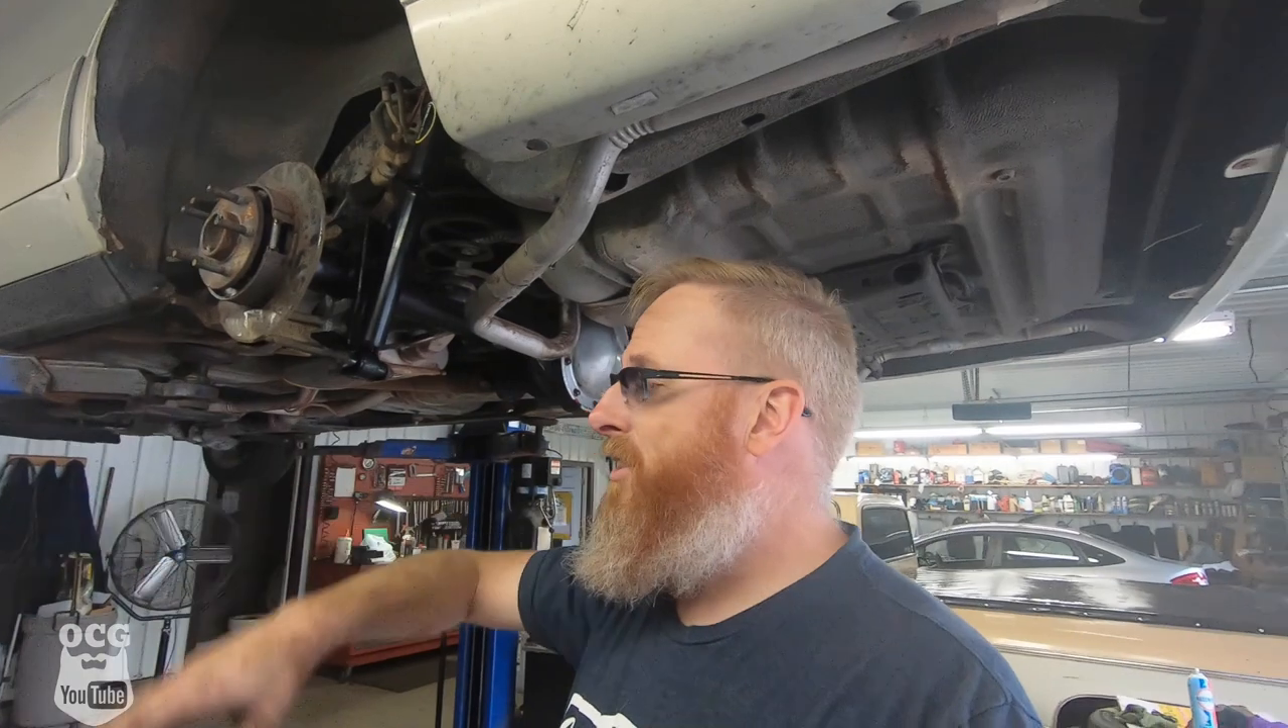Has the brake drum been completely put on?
No.